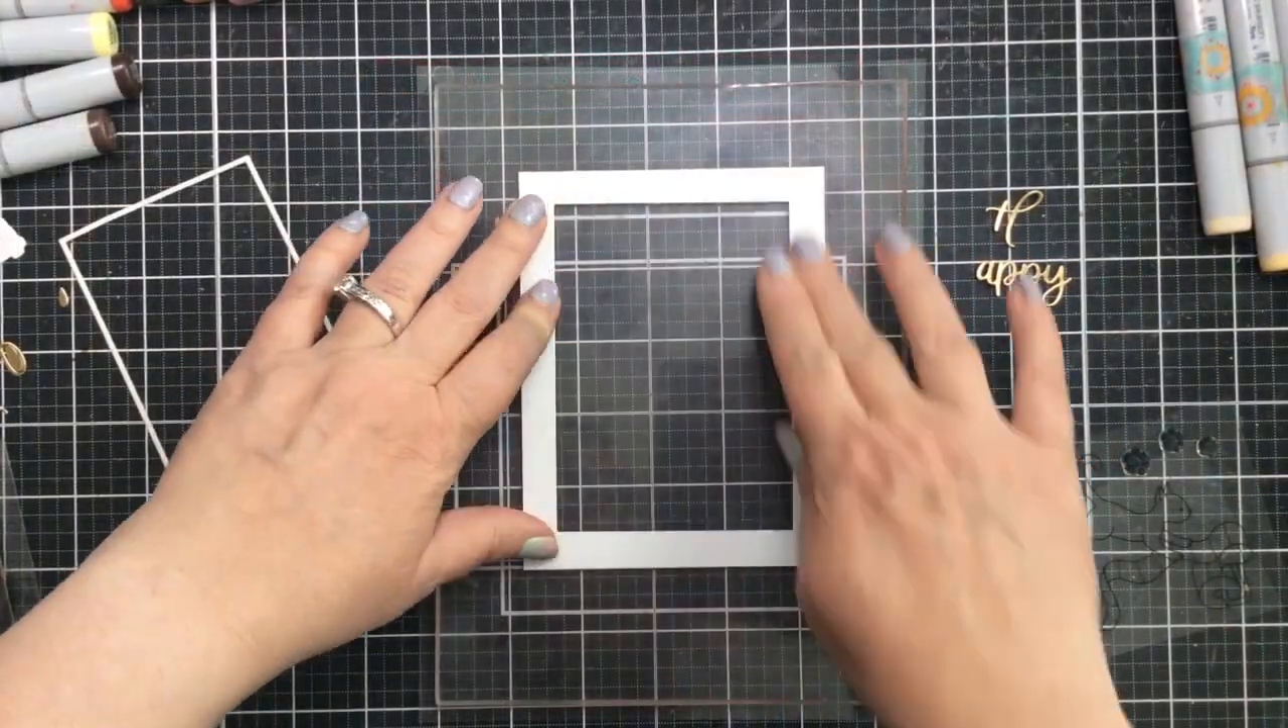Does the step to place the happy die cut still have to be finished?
Yes.